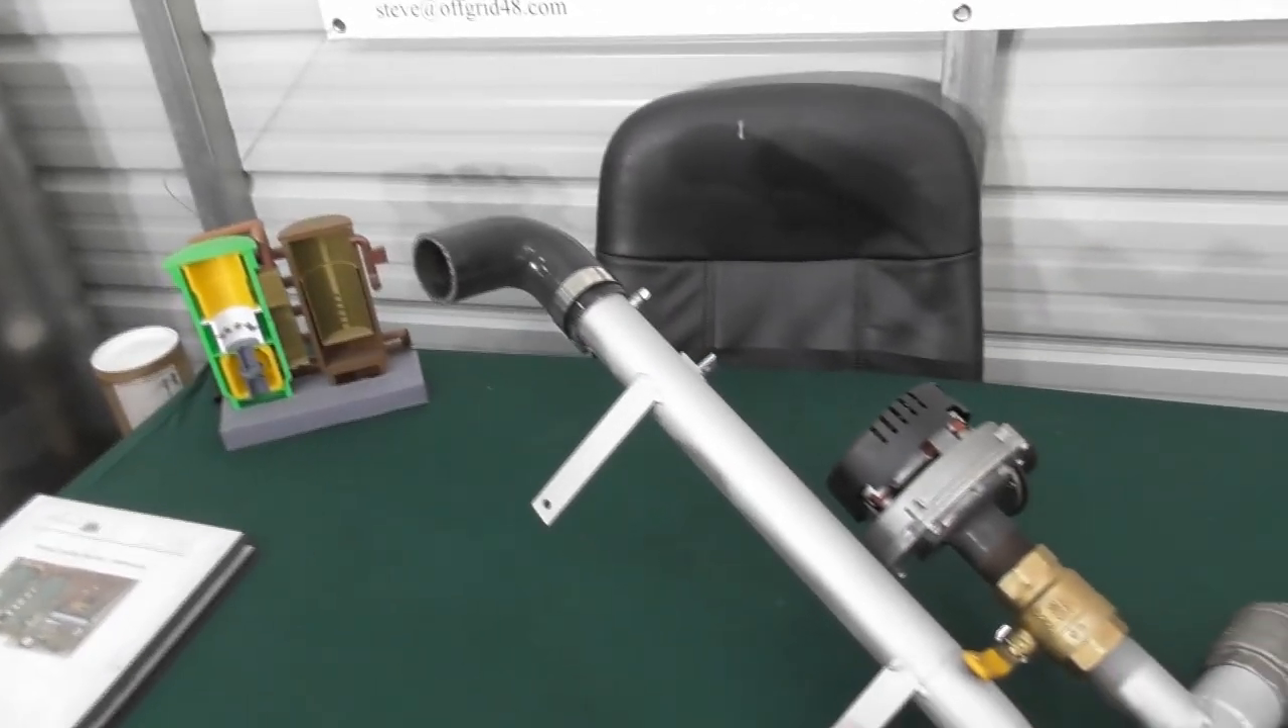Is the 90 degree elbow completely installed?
Yes.